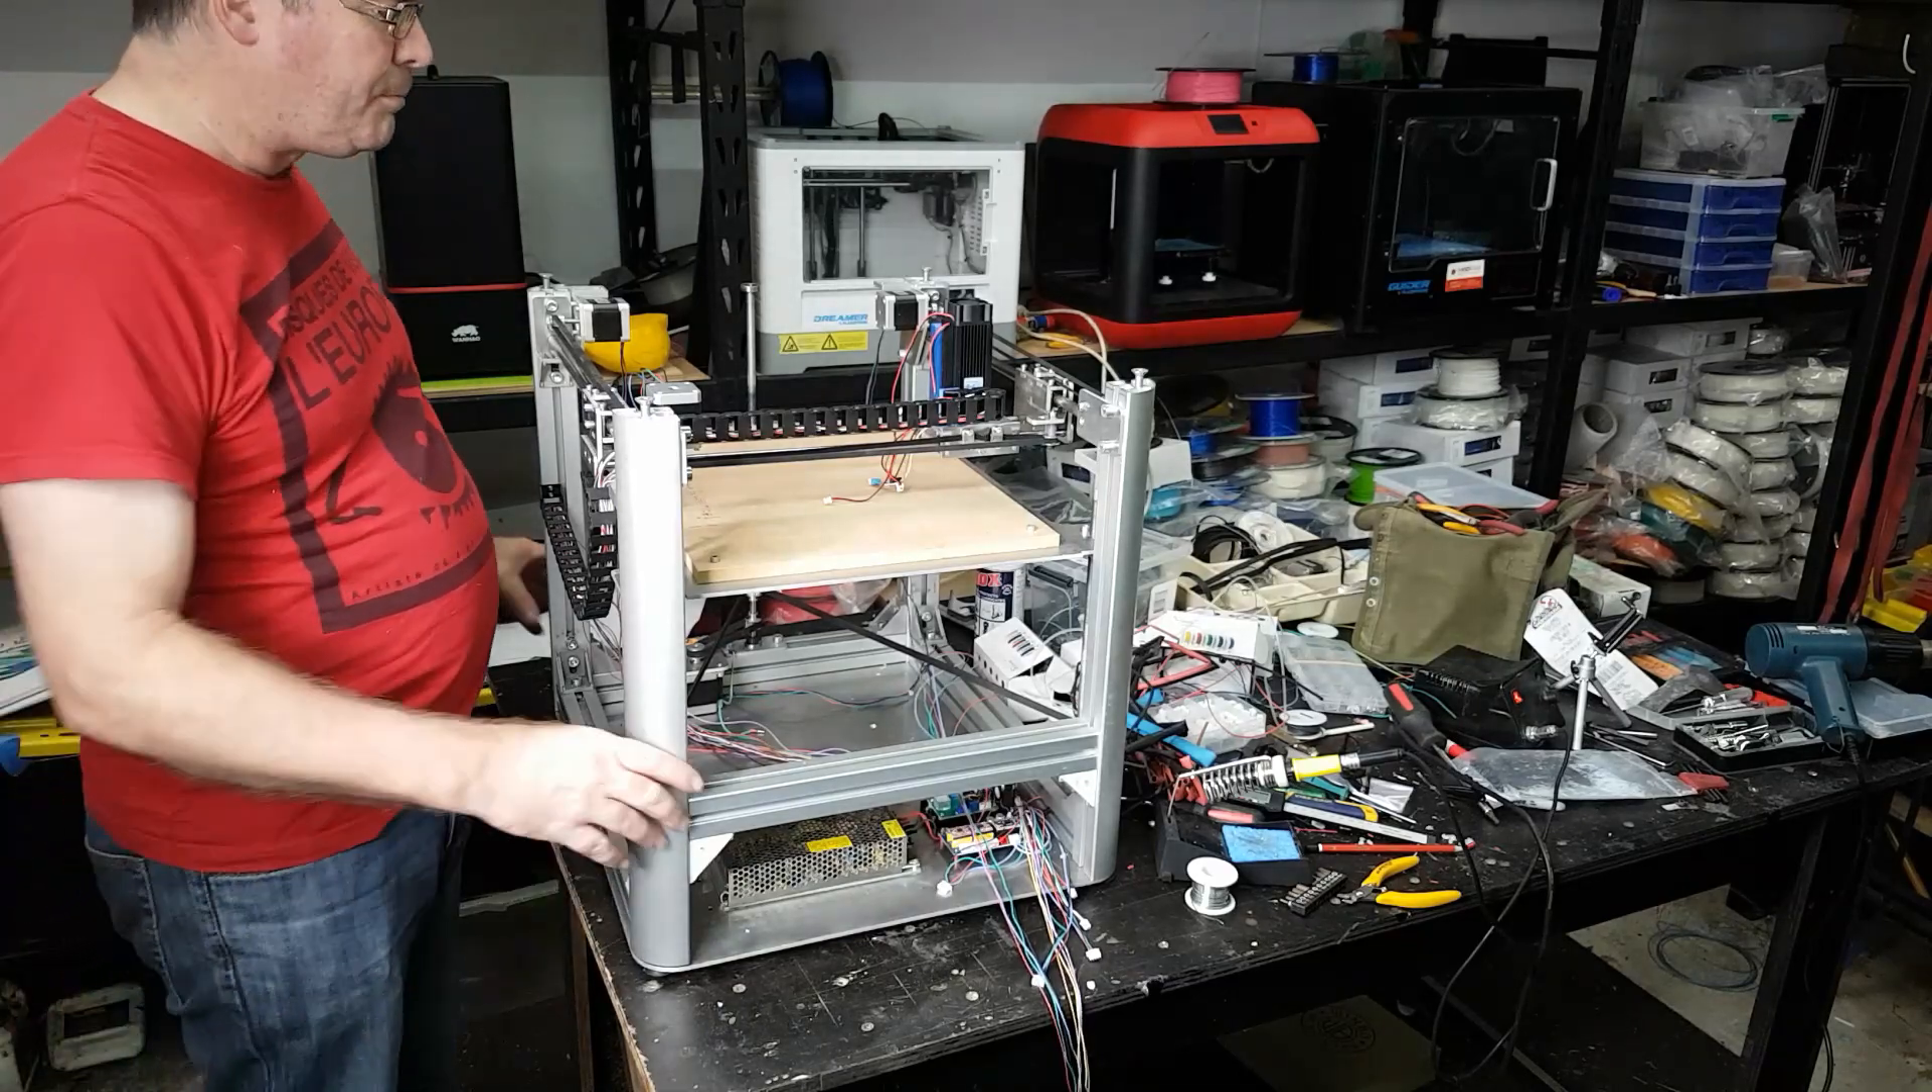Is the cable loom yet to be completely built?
Yes.